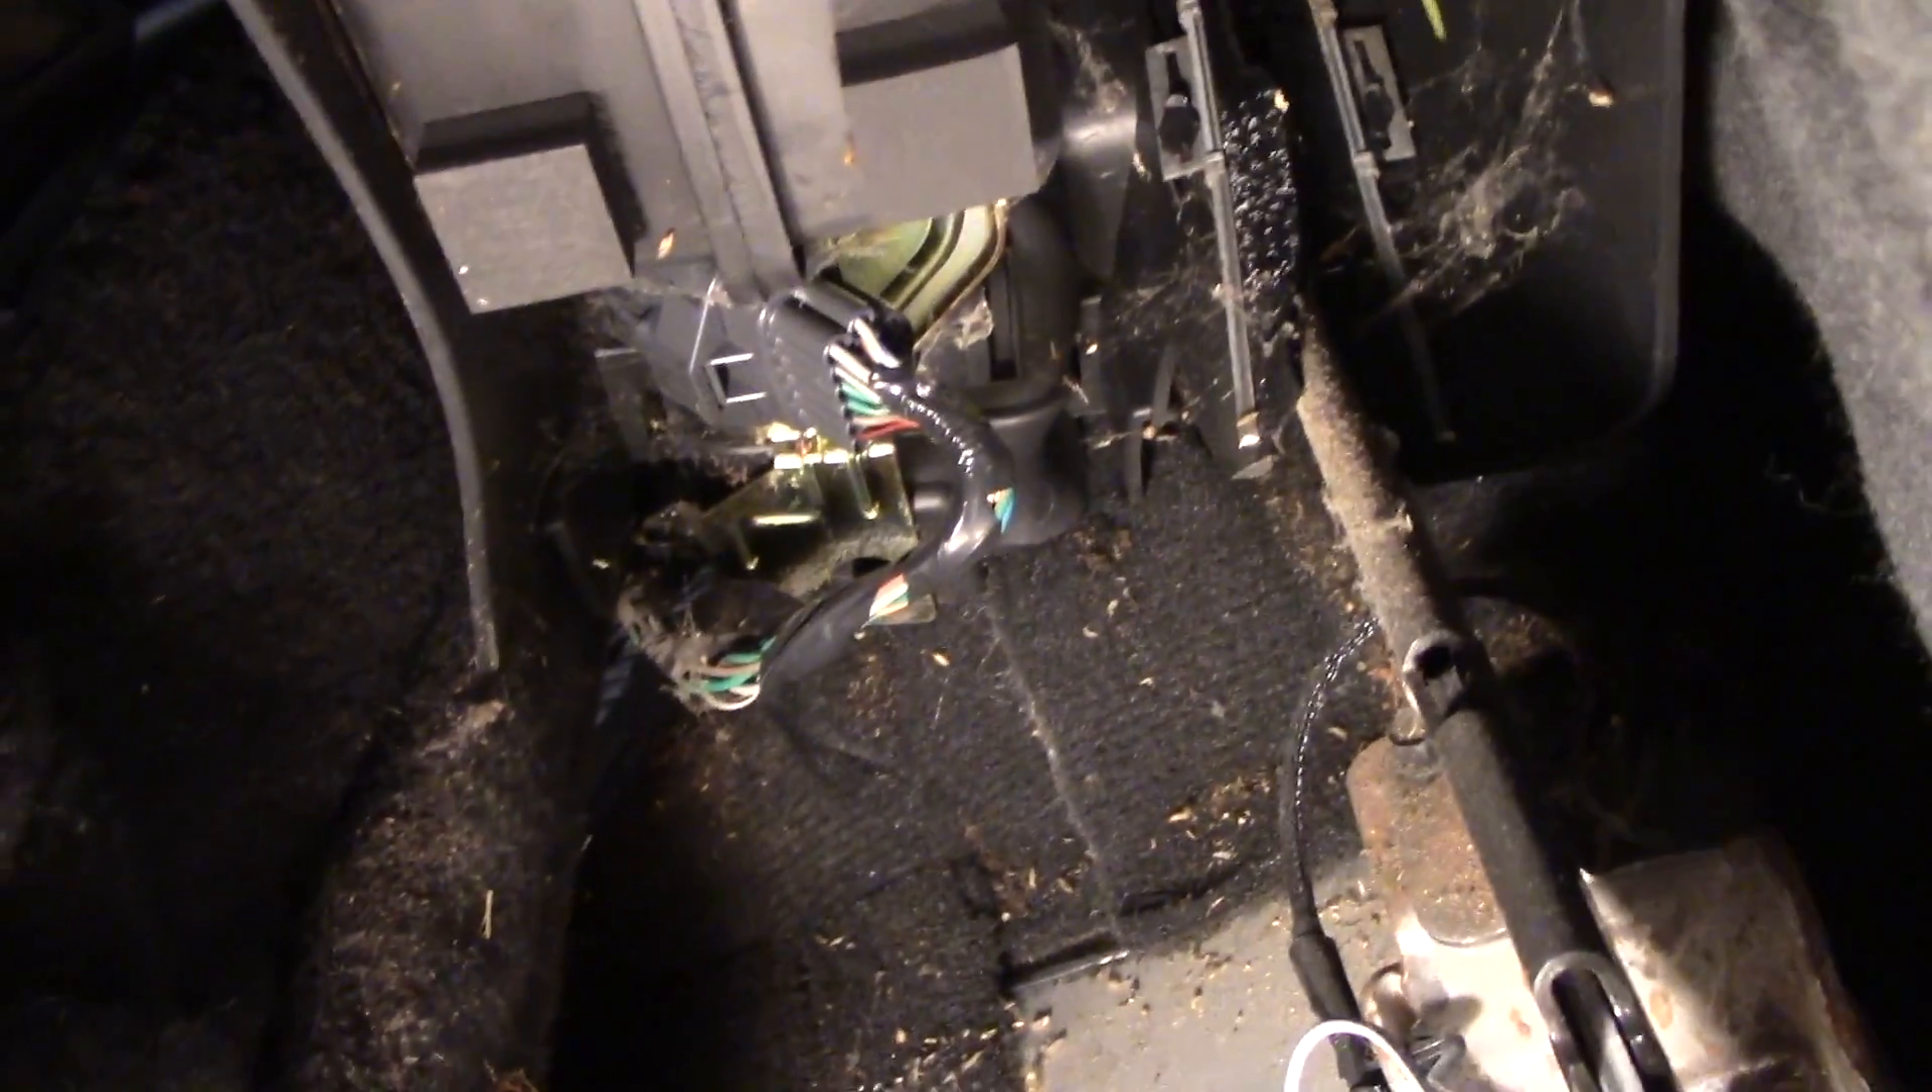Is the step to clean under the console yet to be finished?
Yes.